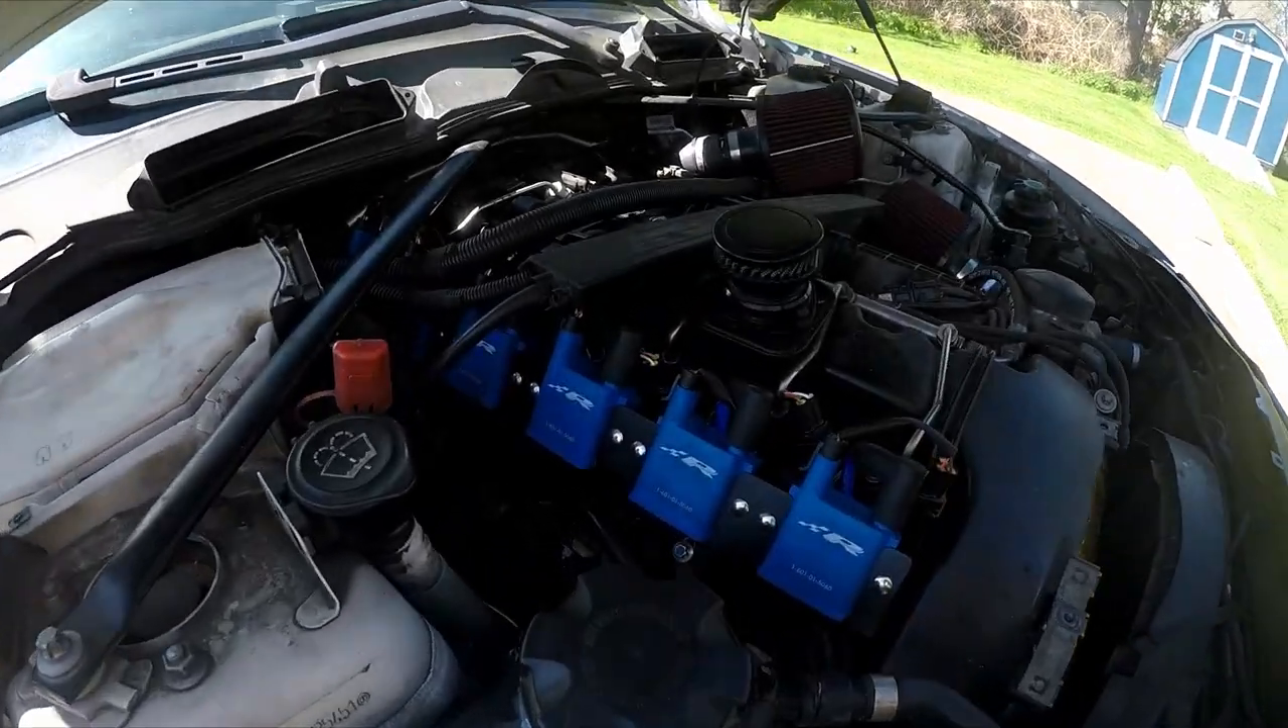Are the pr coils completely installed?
Yes.